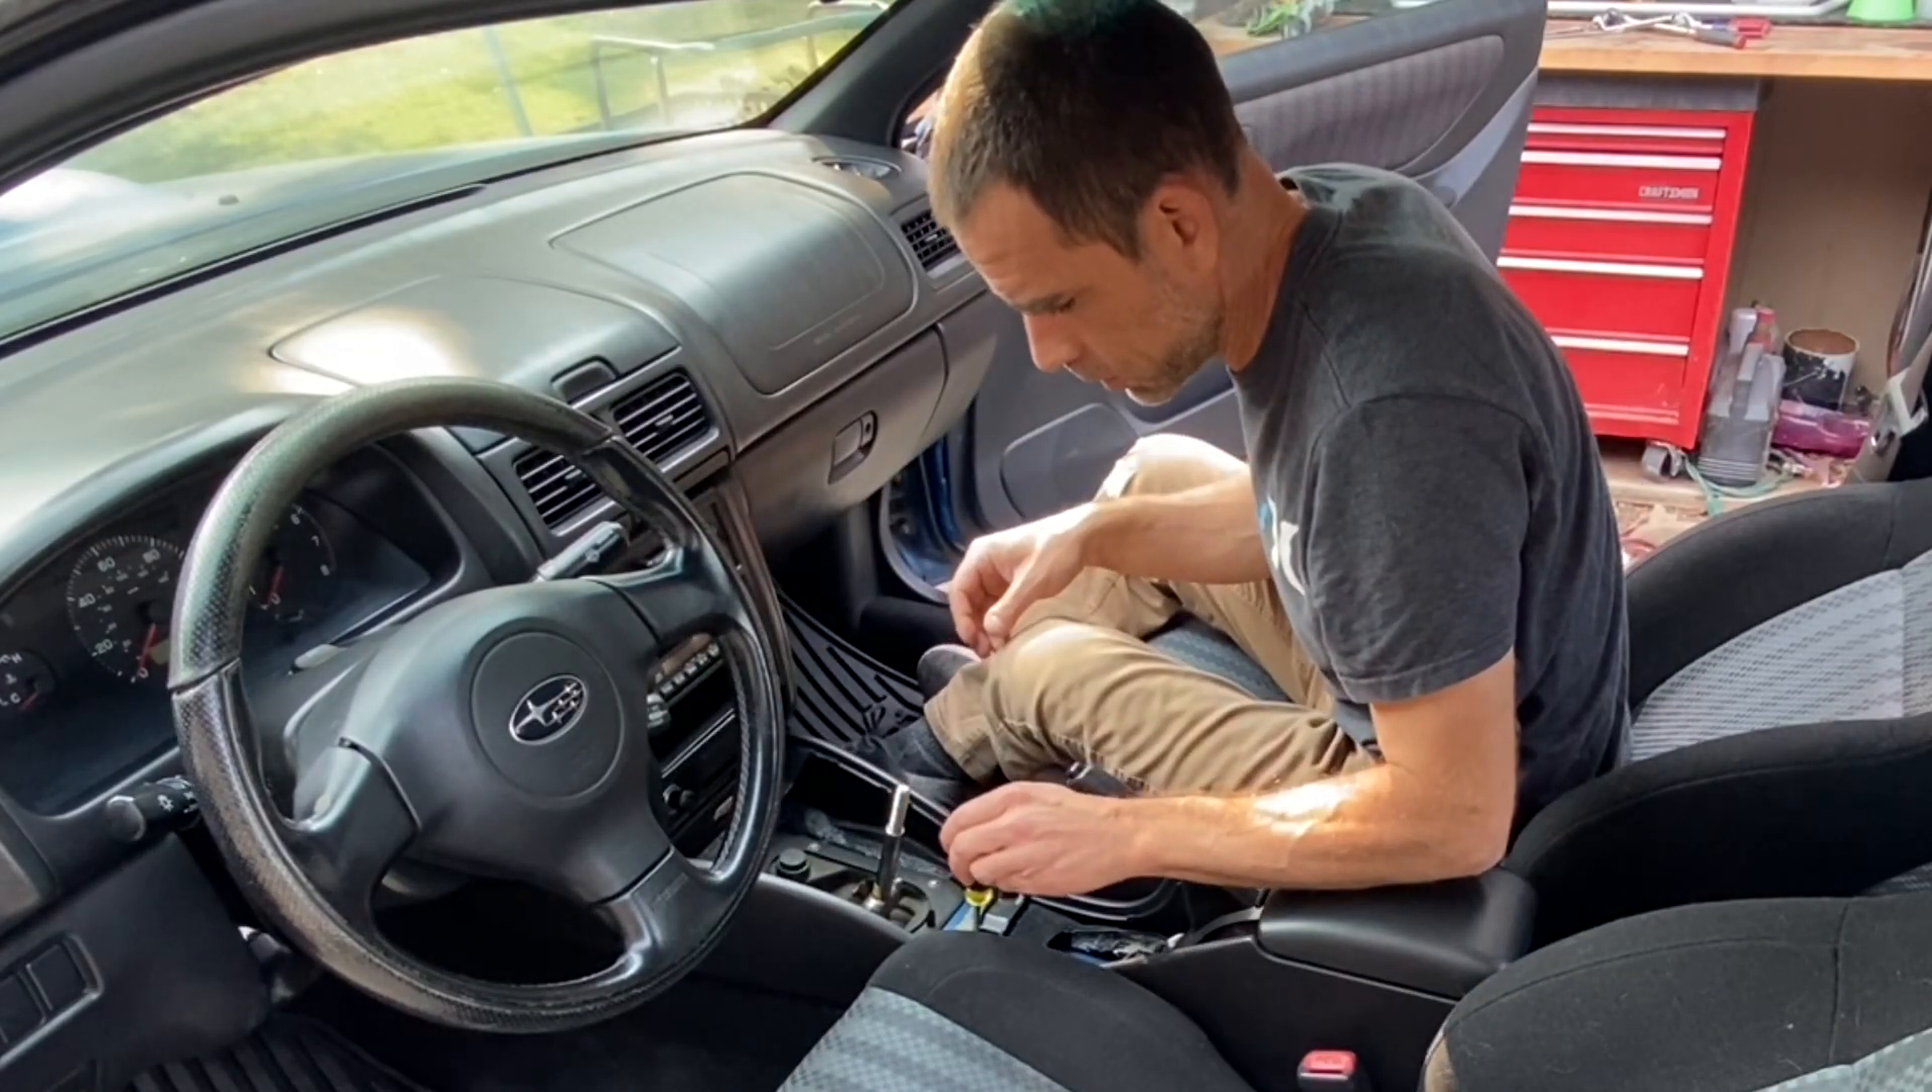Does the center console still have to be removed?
Yes.